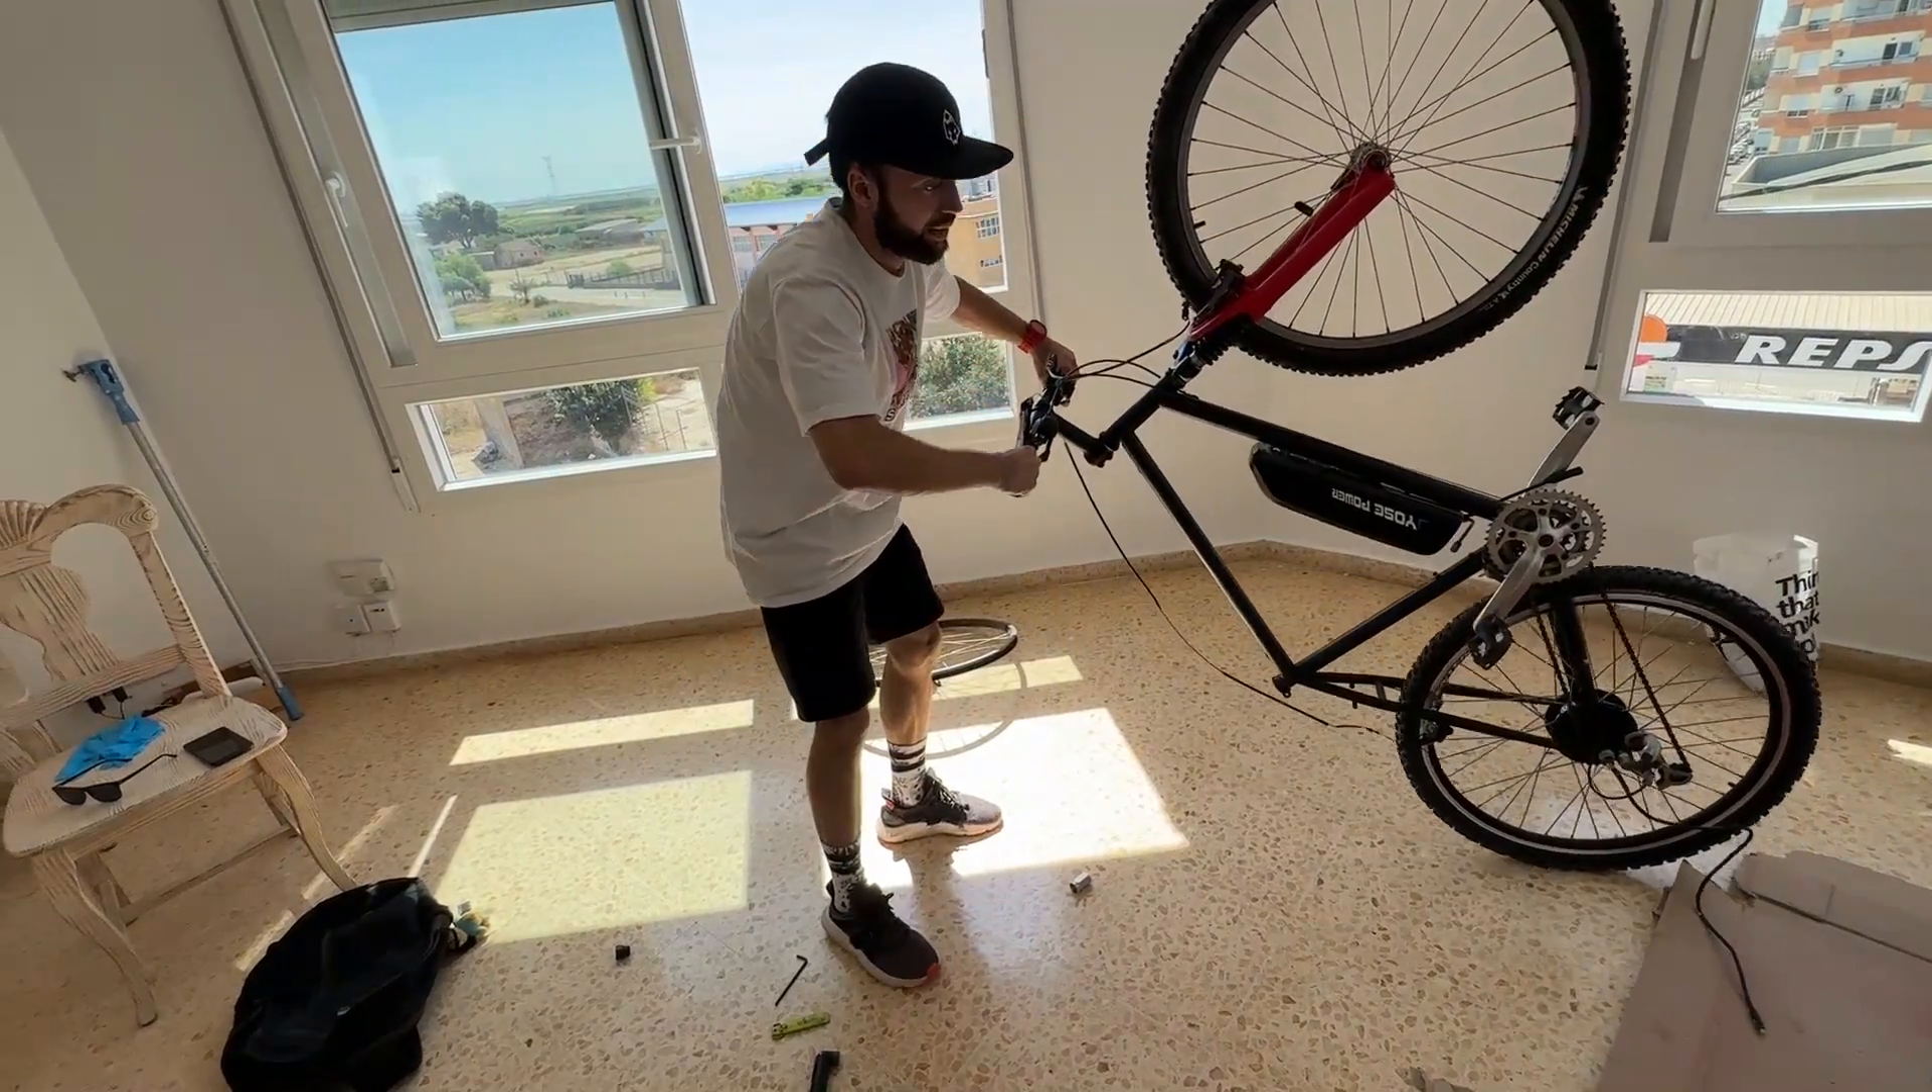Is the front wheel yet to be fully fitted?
No.